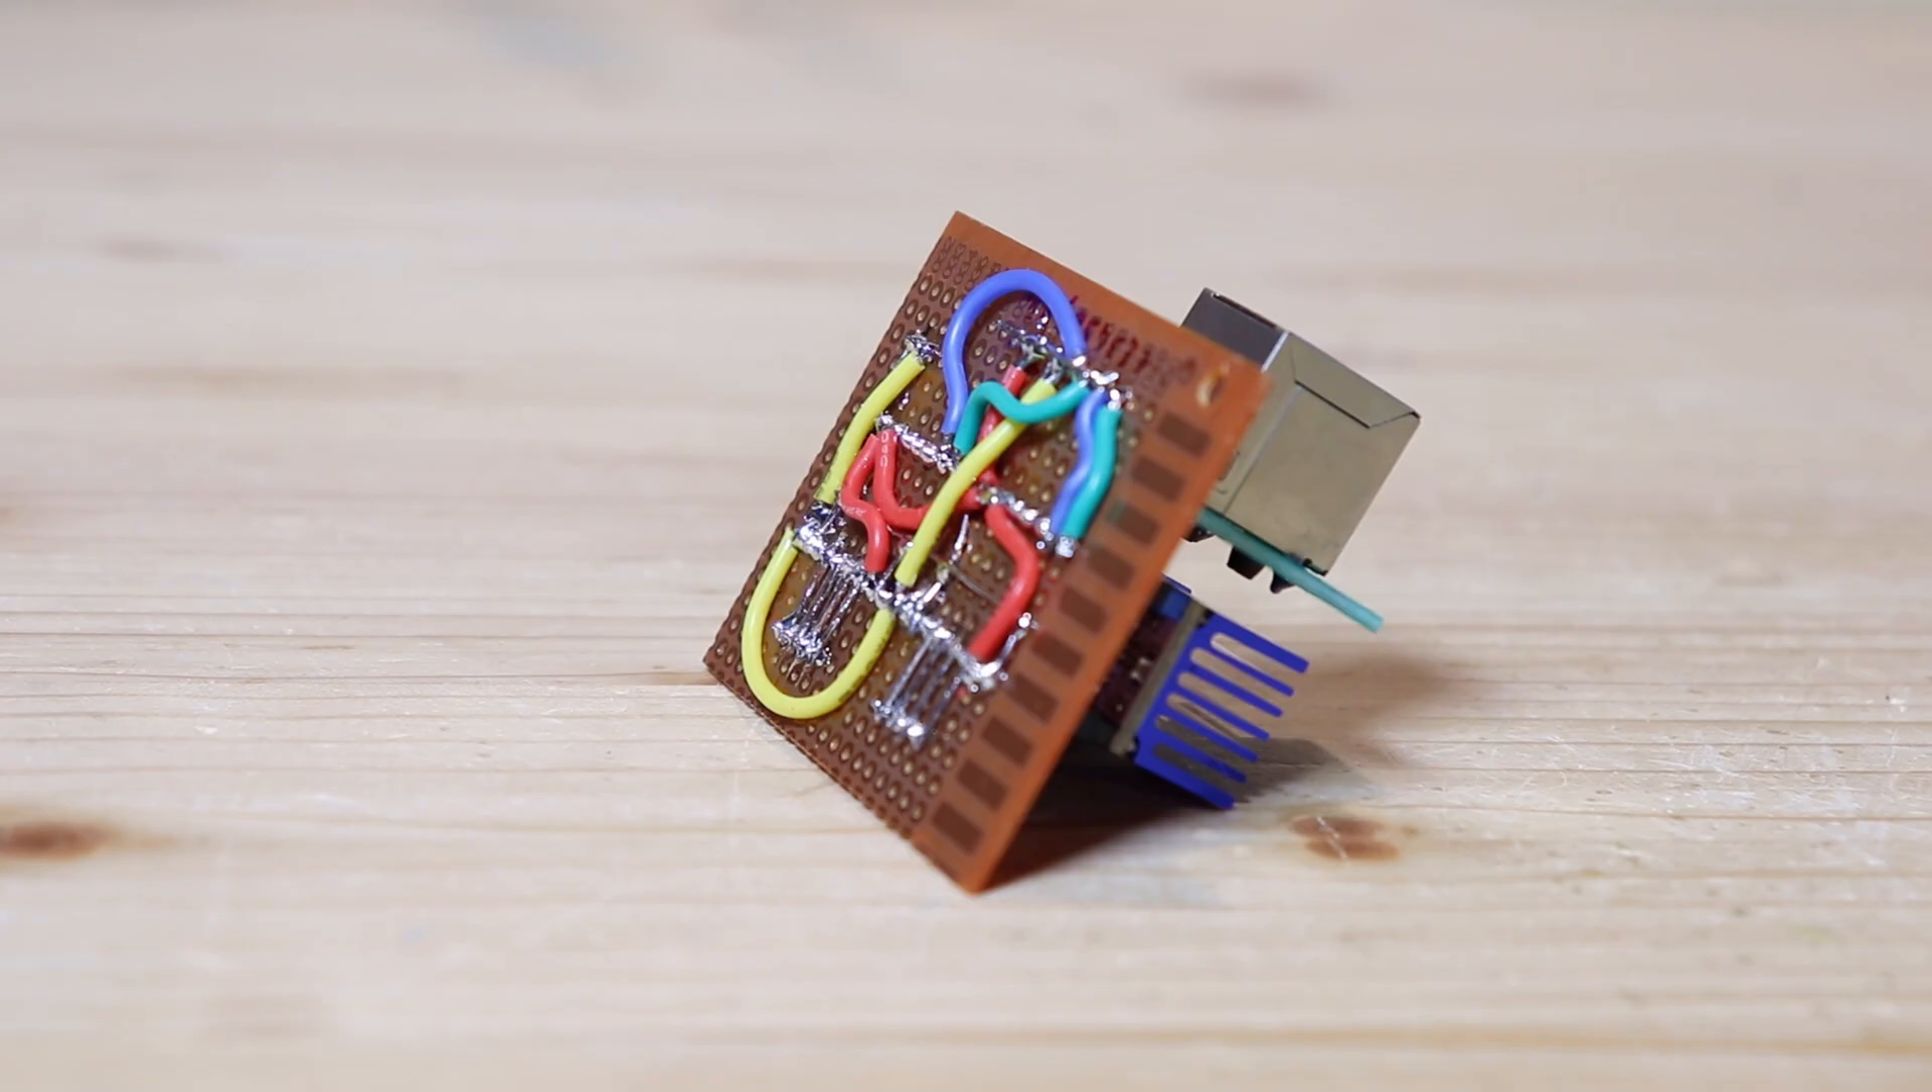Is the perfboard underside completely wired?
Yes.